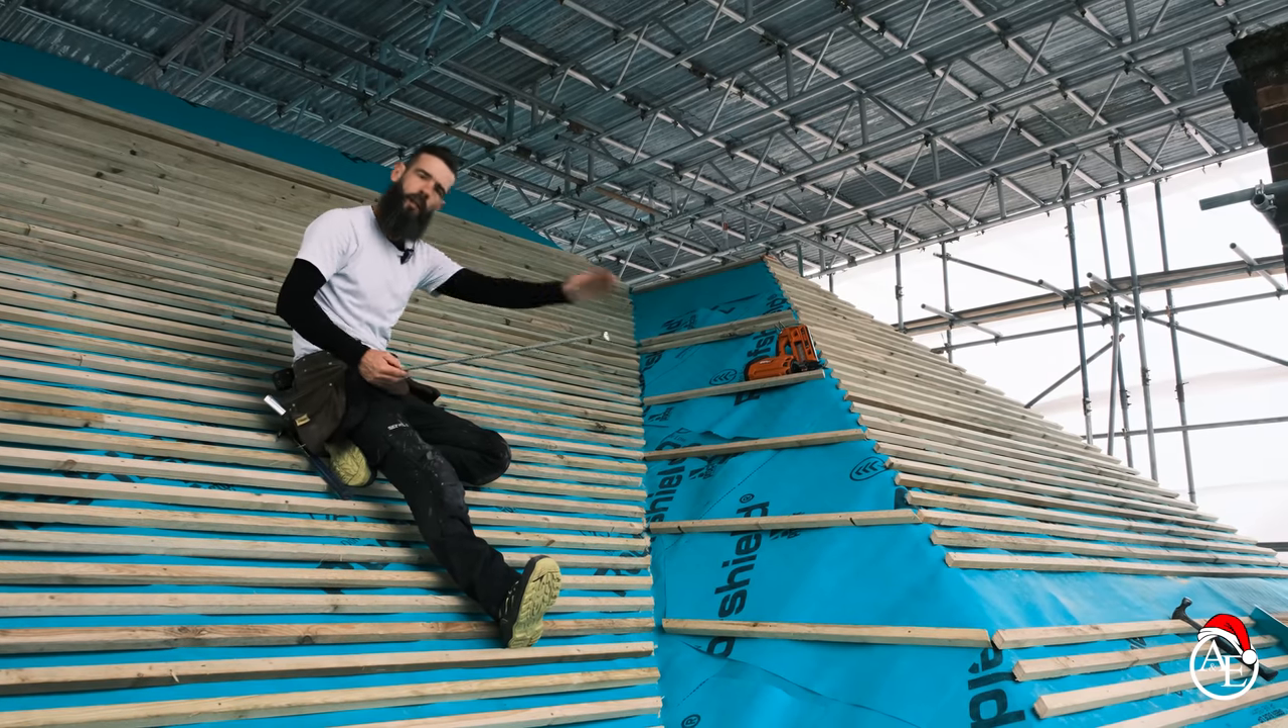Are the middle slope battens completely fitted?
No.